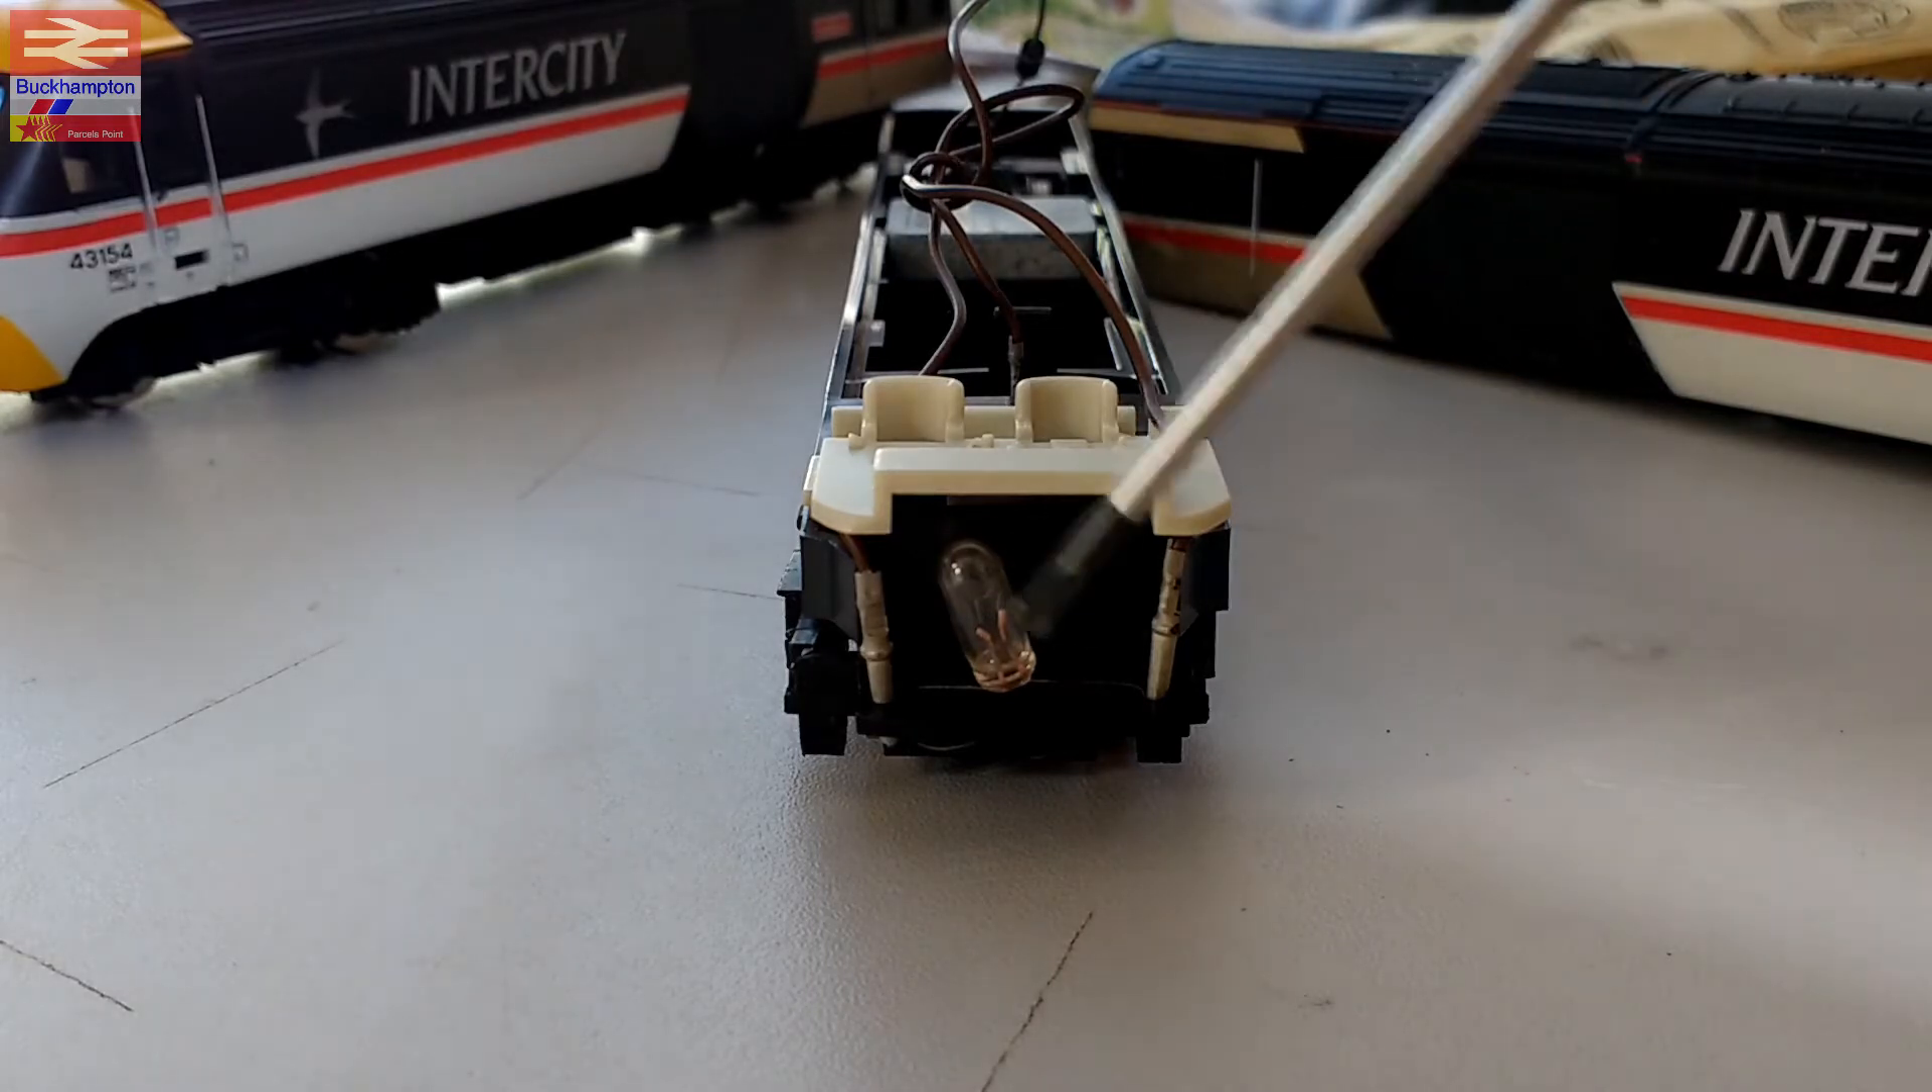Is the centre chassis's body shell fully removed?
Yes.